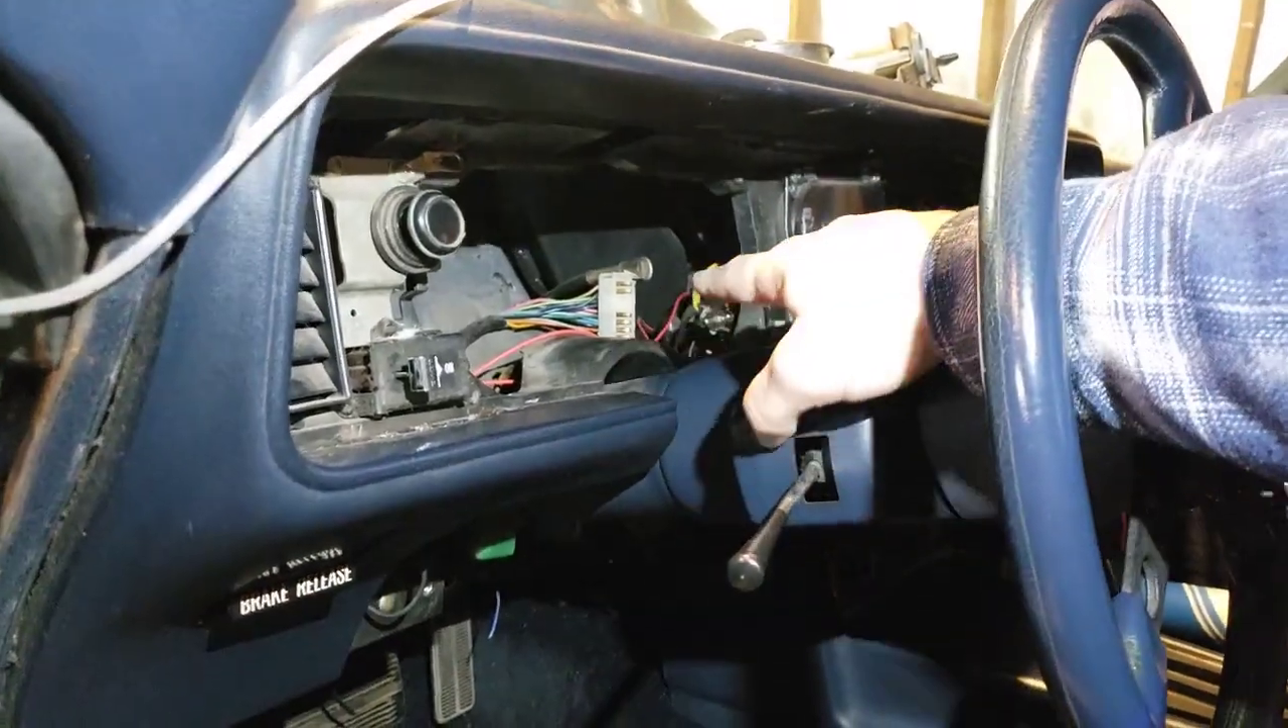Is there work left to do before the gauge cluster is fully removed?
No.